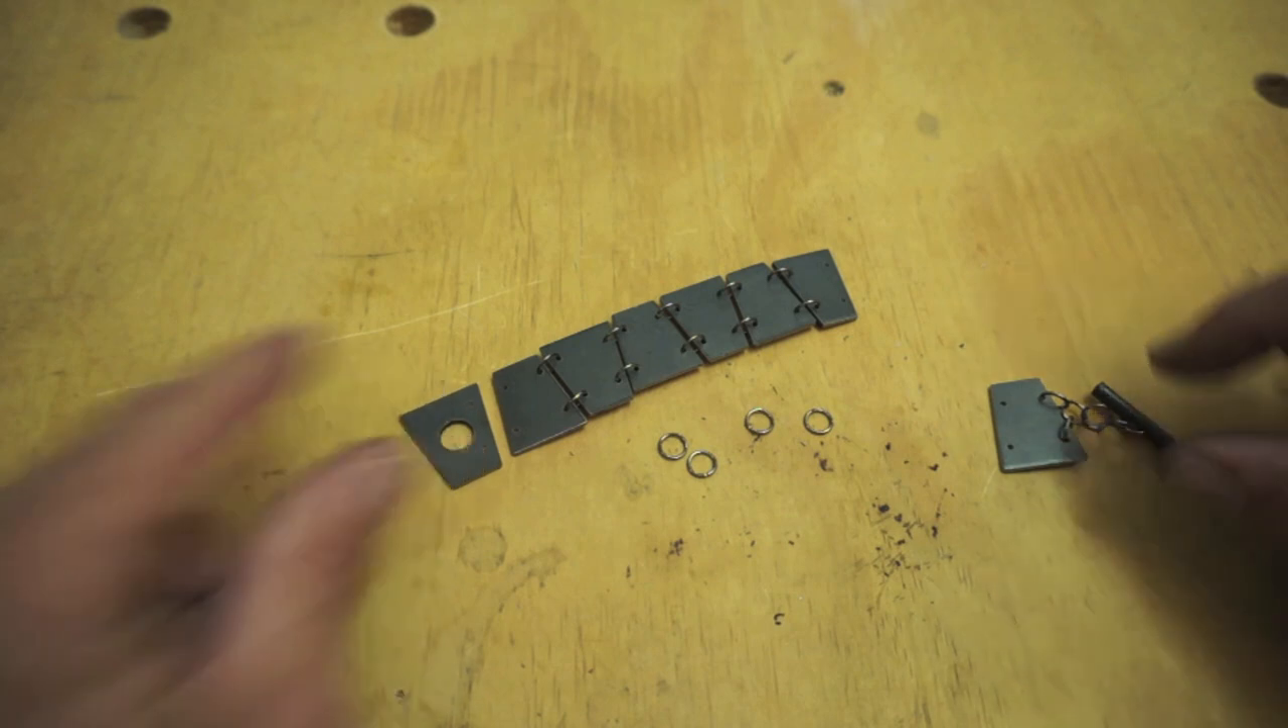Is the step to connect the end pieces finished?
No.